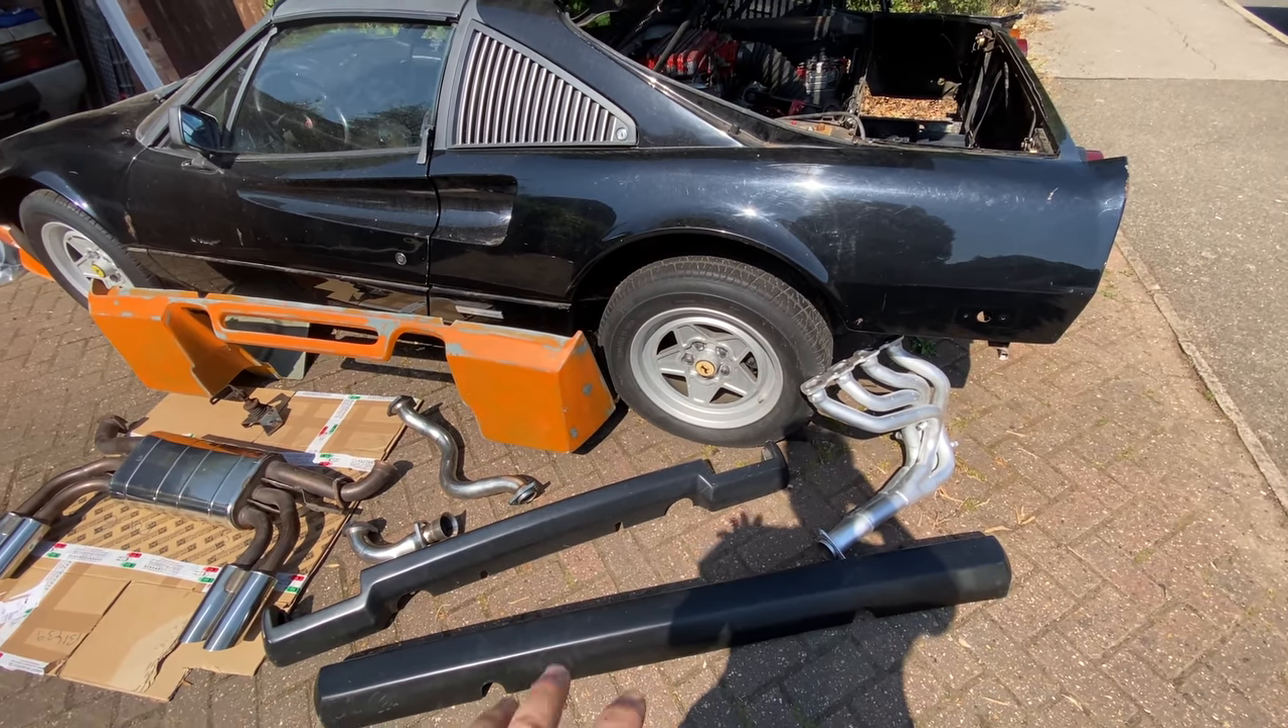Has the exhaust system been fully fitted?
No.